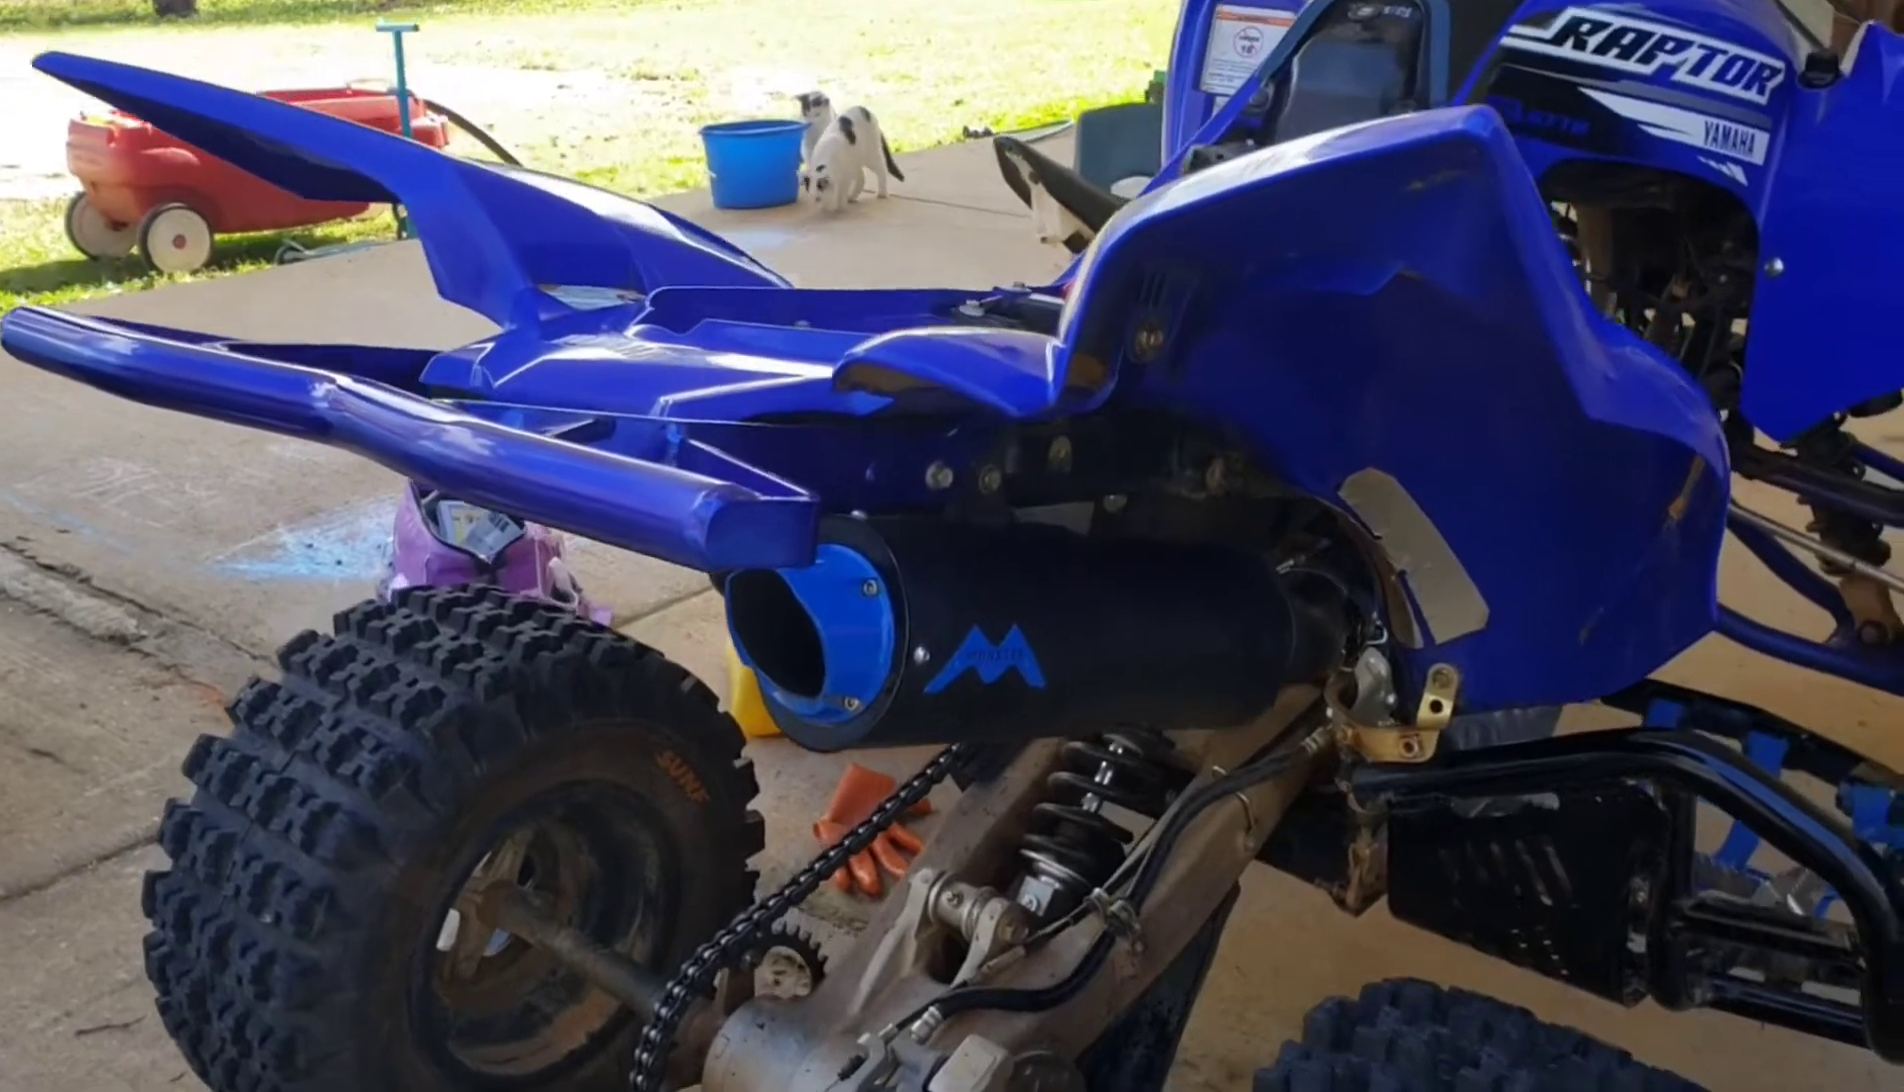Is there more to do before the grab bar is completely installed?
No.